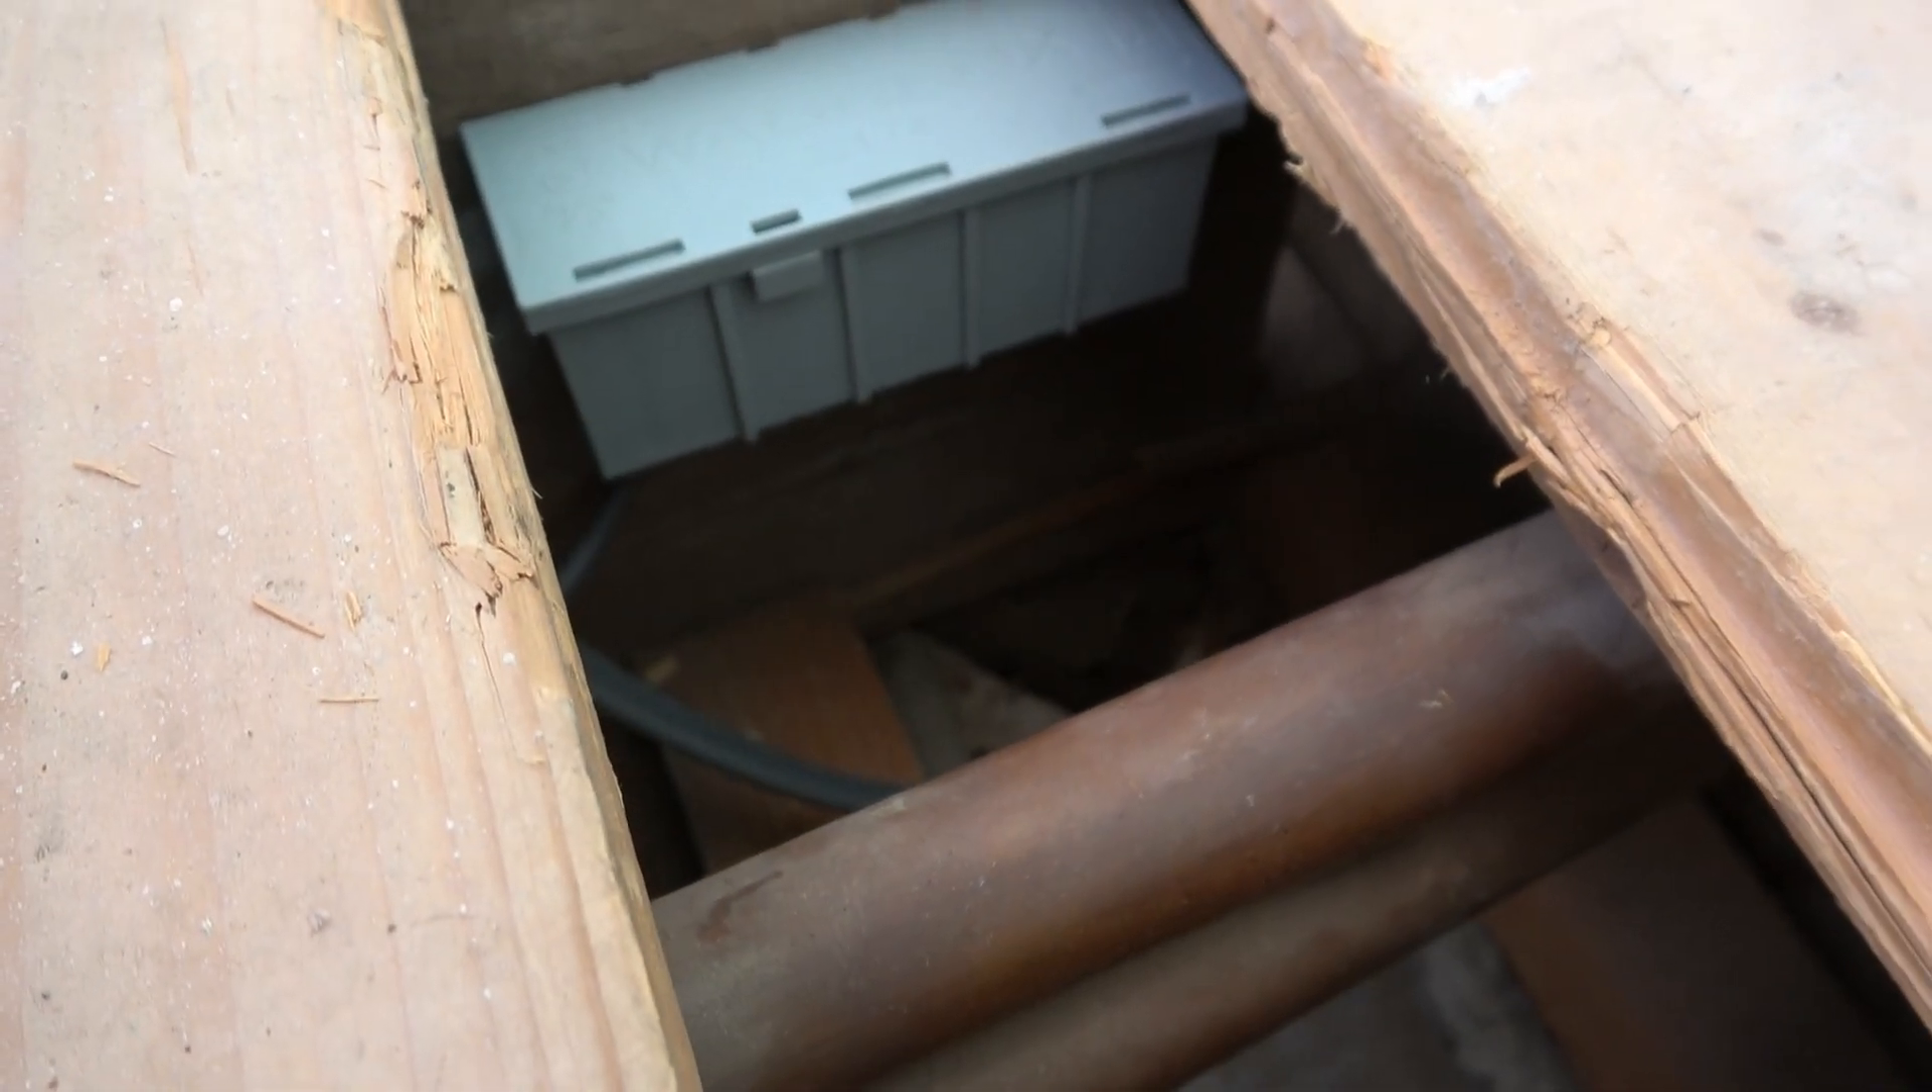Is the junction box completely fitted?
Yes.